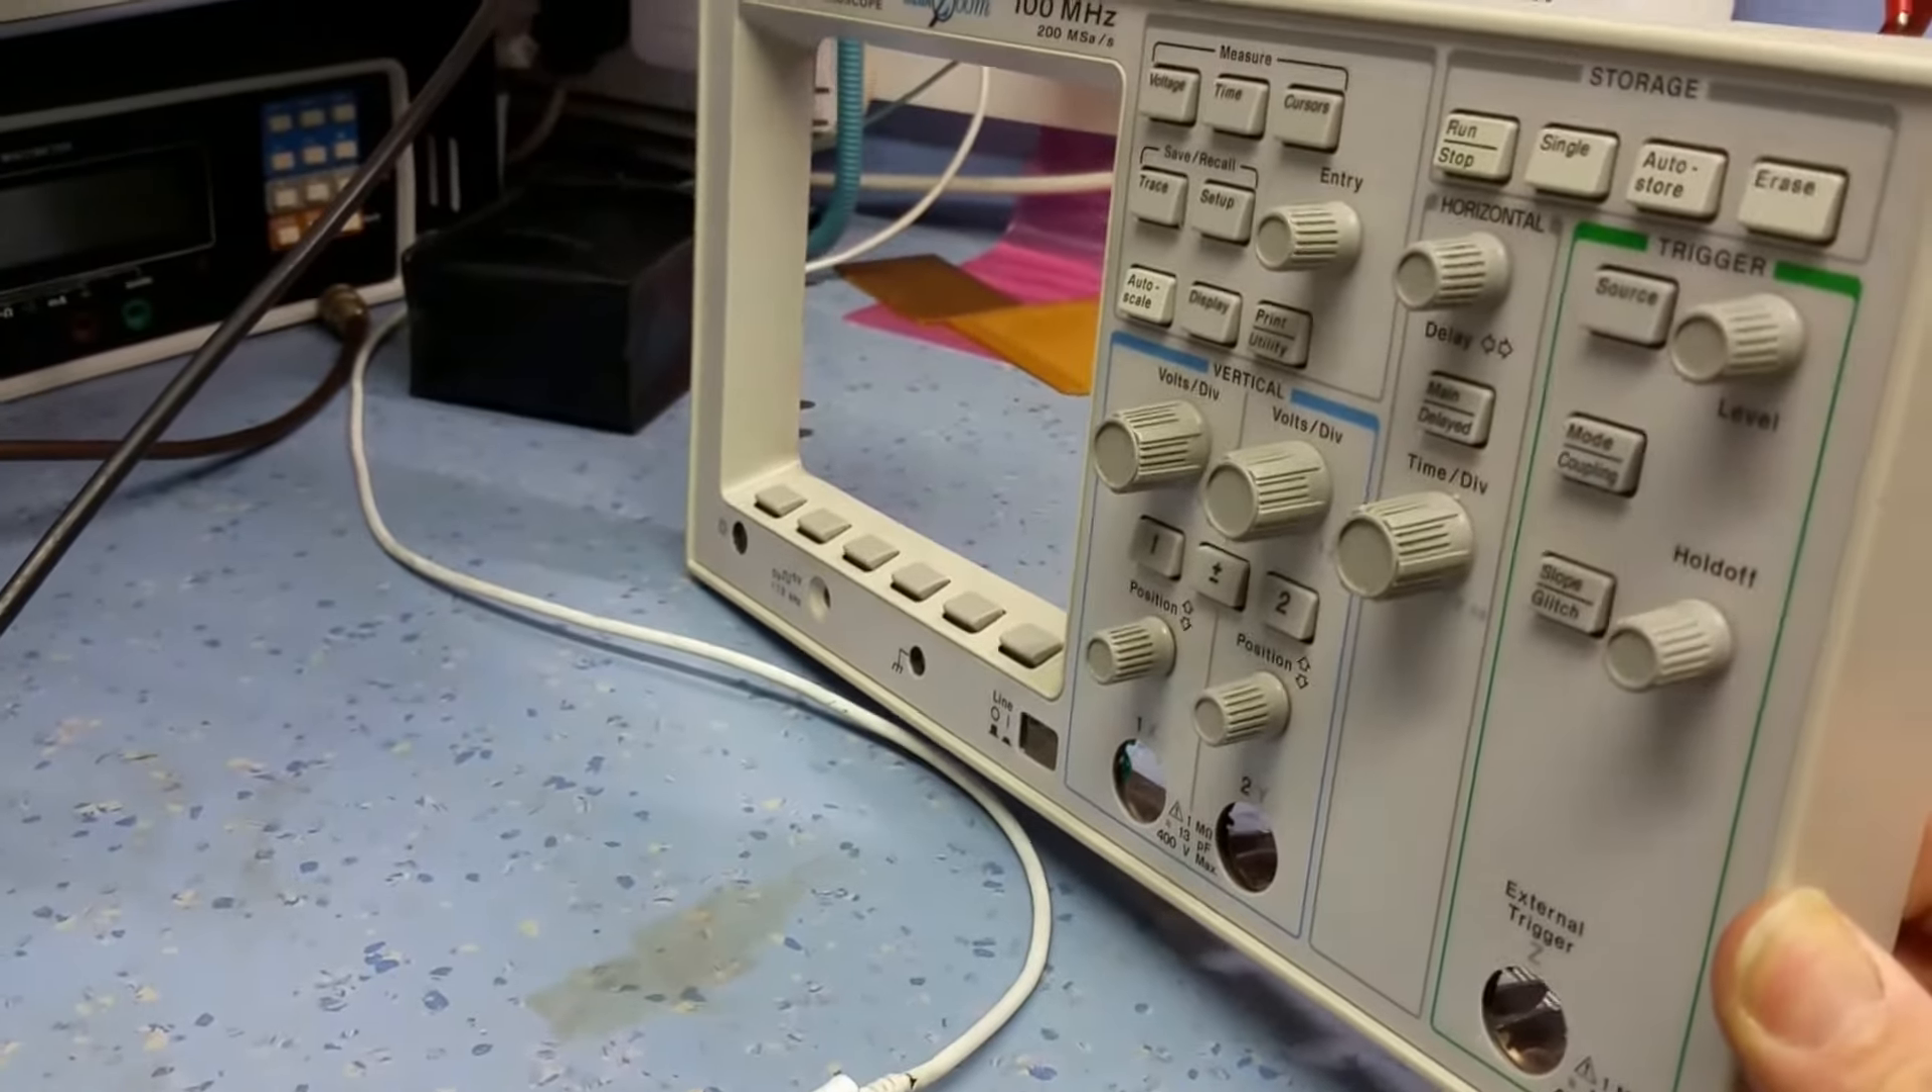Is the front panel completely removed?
Yes.